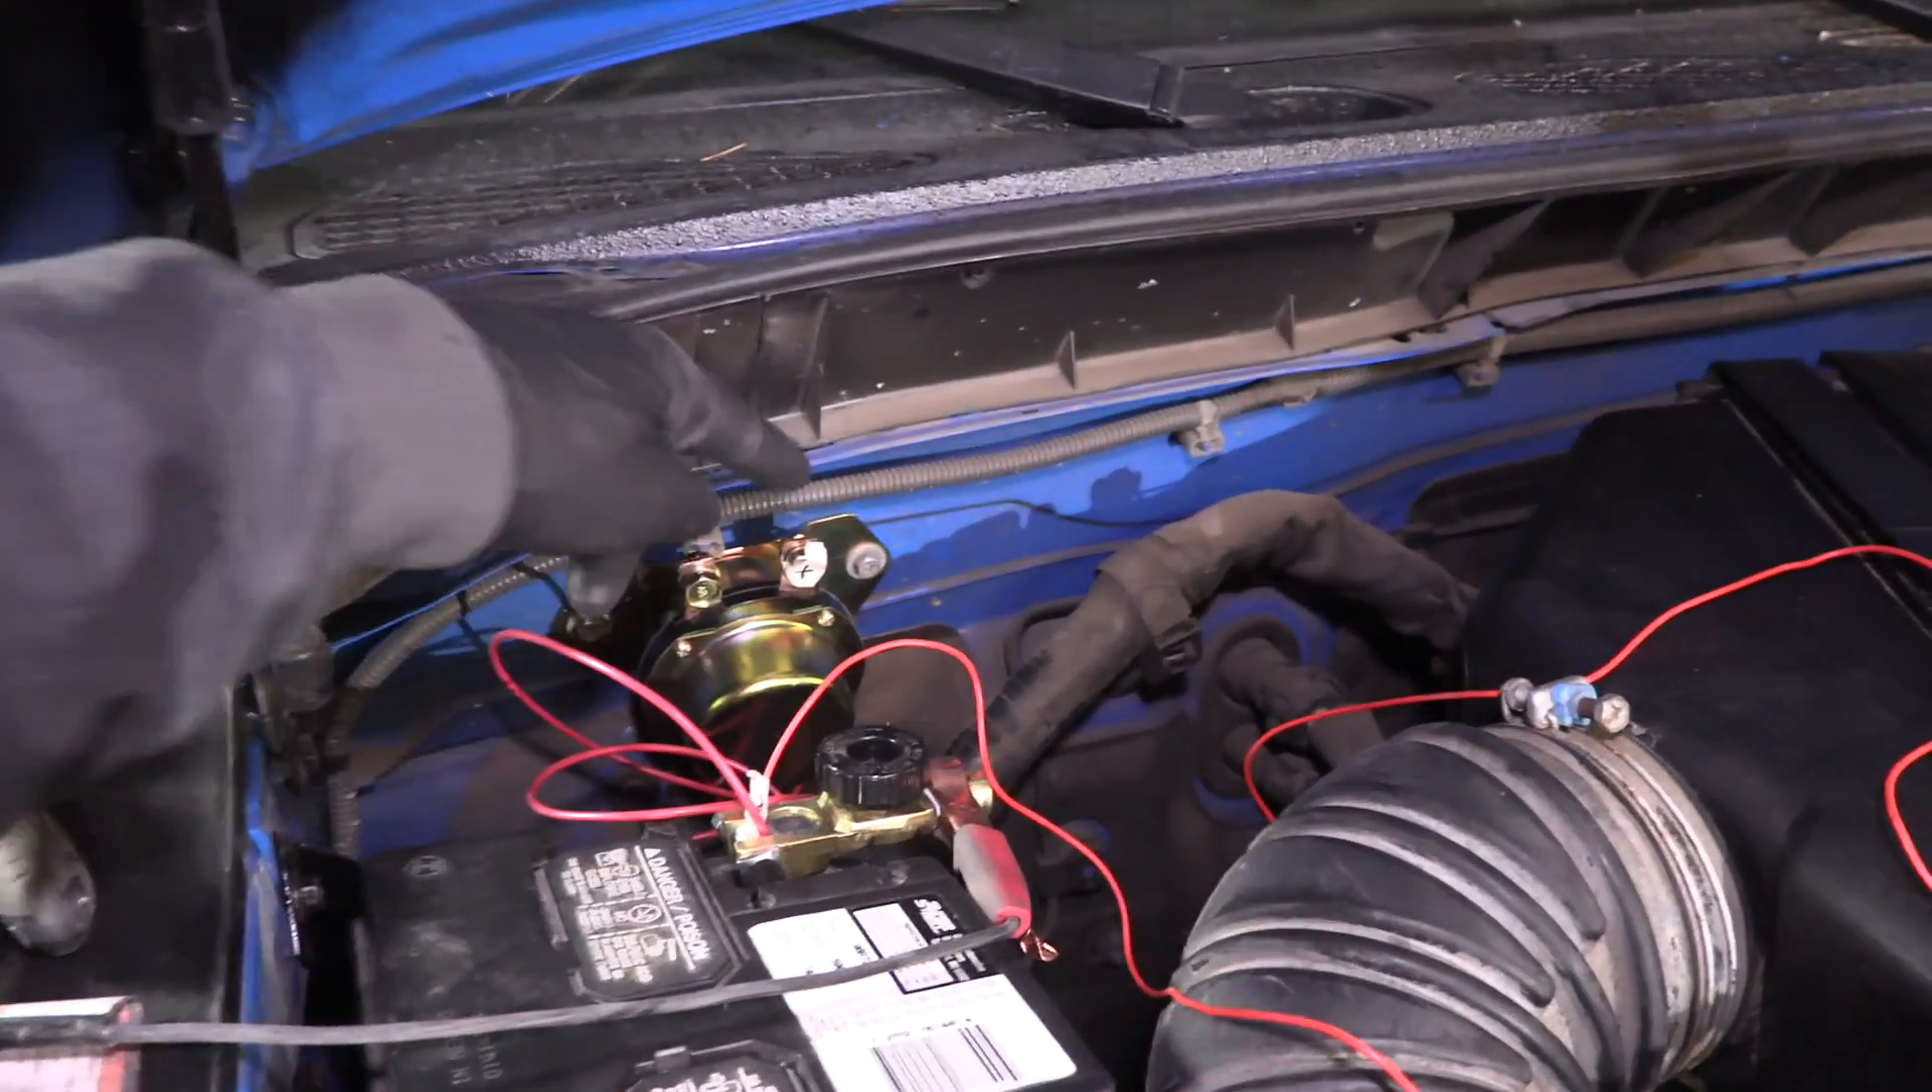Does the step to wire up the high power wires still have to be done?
Yes.